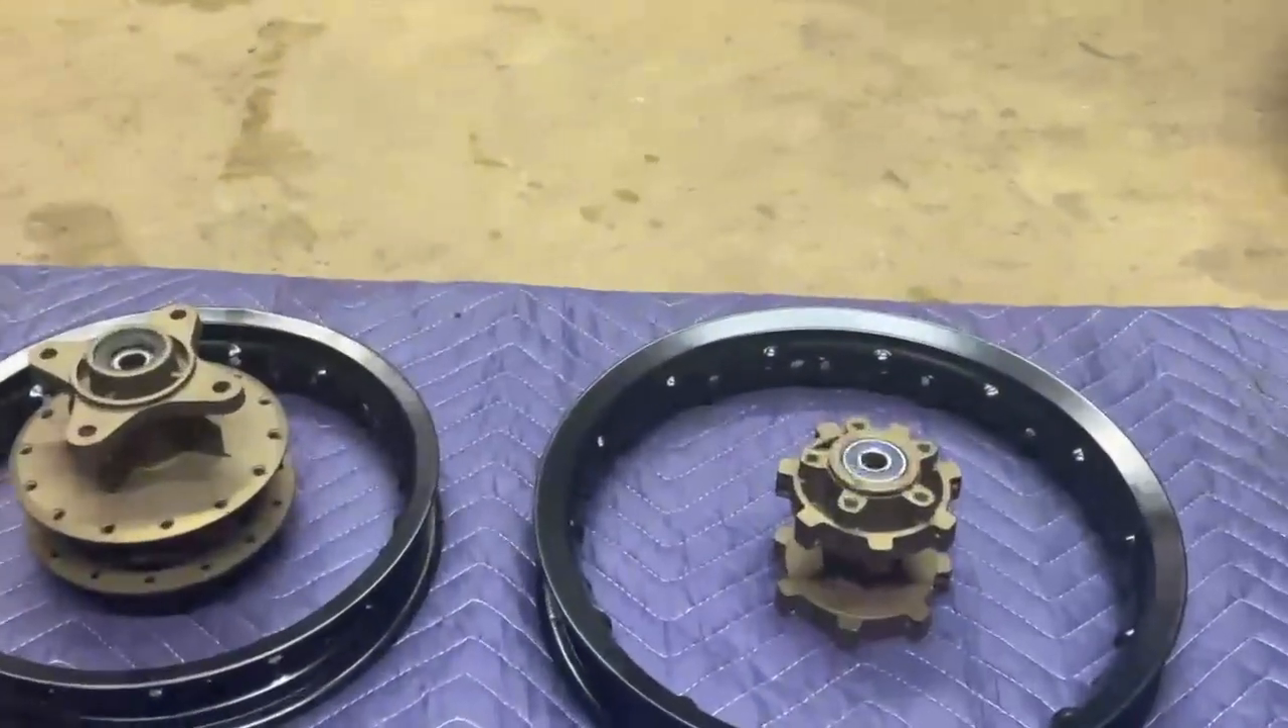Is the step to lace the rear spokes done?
No.